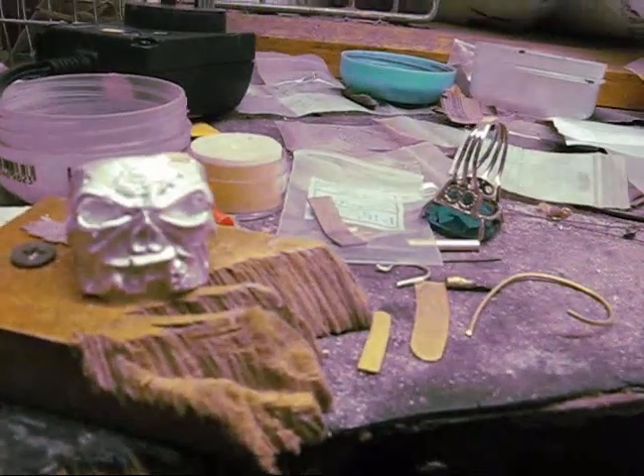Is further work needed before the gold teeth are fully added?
Yes.